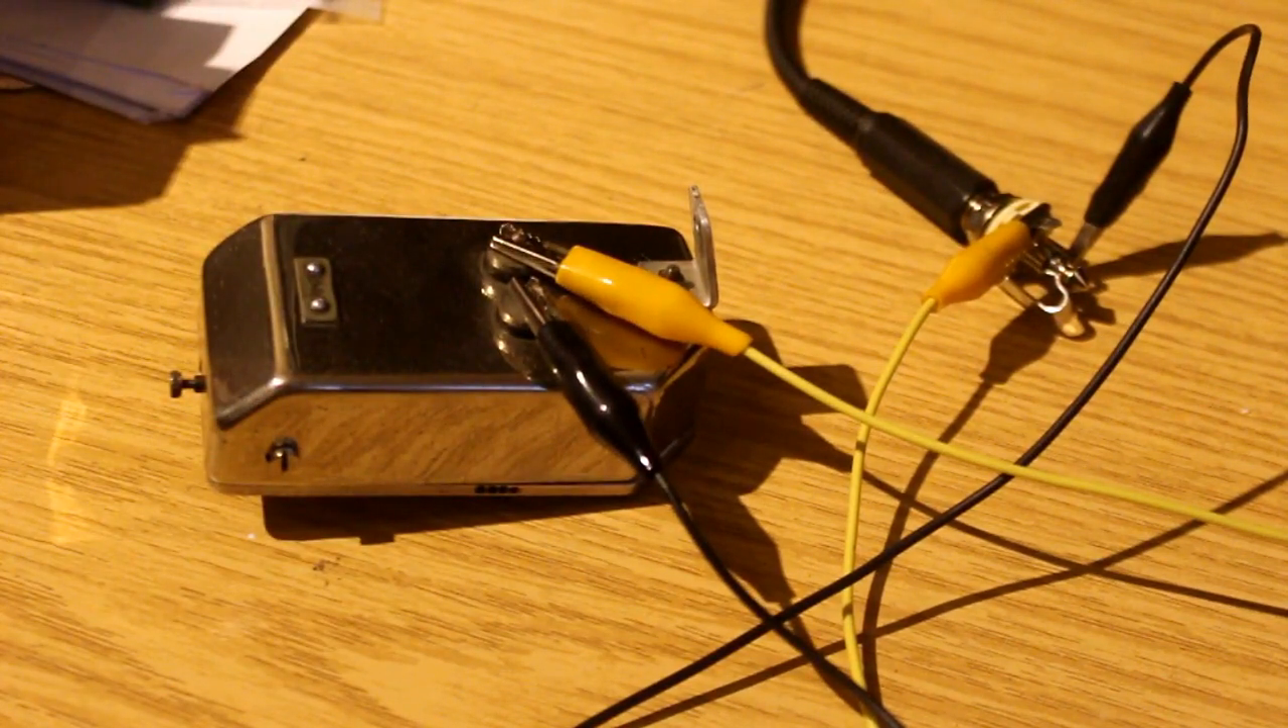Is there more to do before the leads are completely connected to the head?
No.